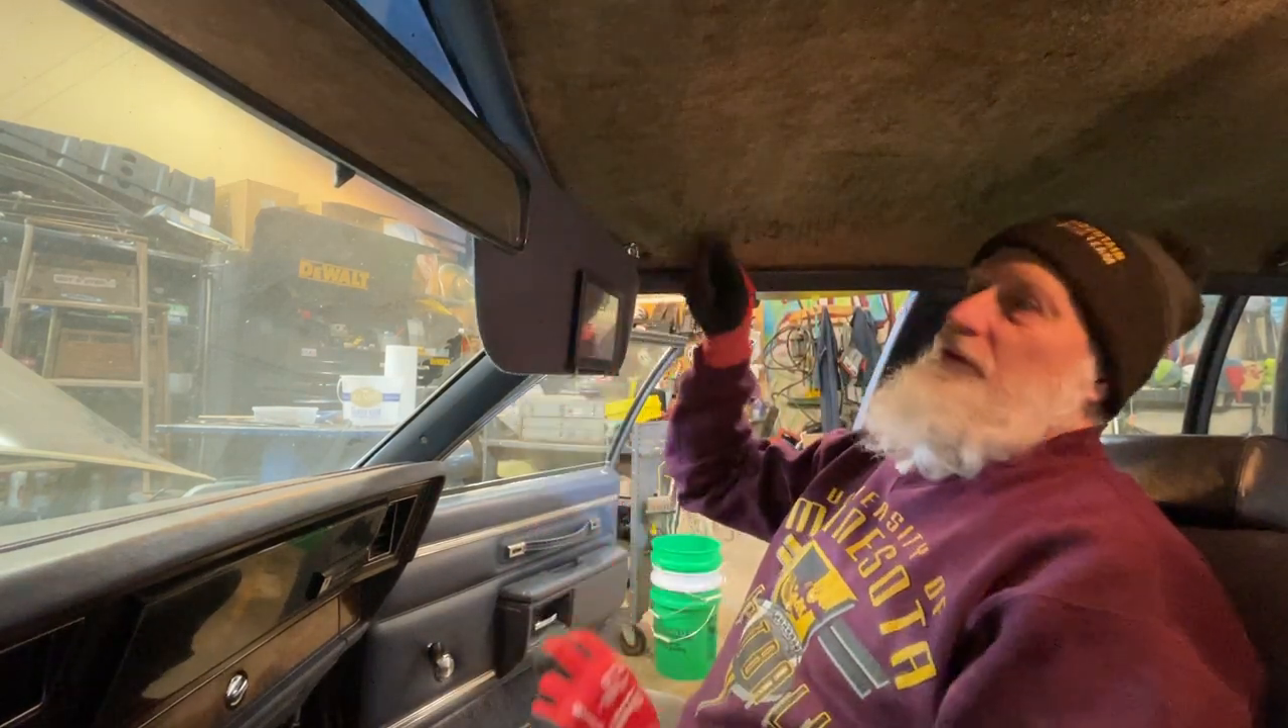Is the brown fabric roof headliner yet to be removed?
Yes.